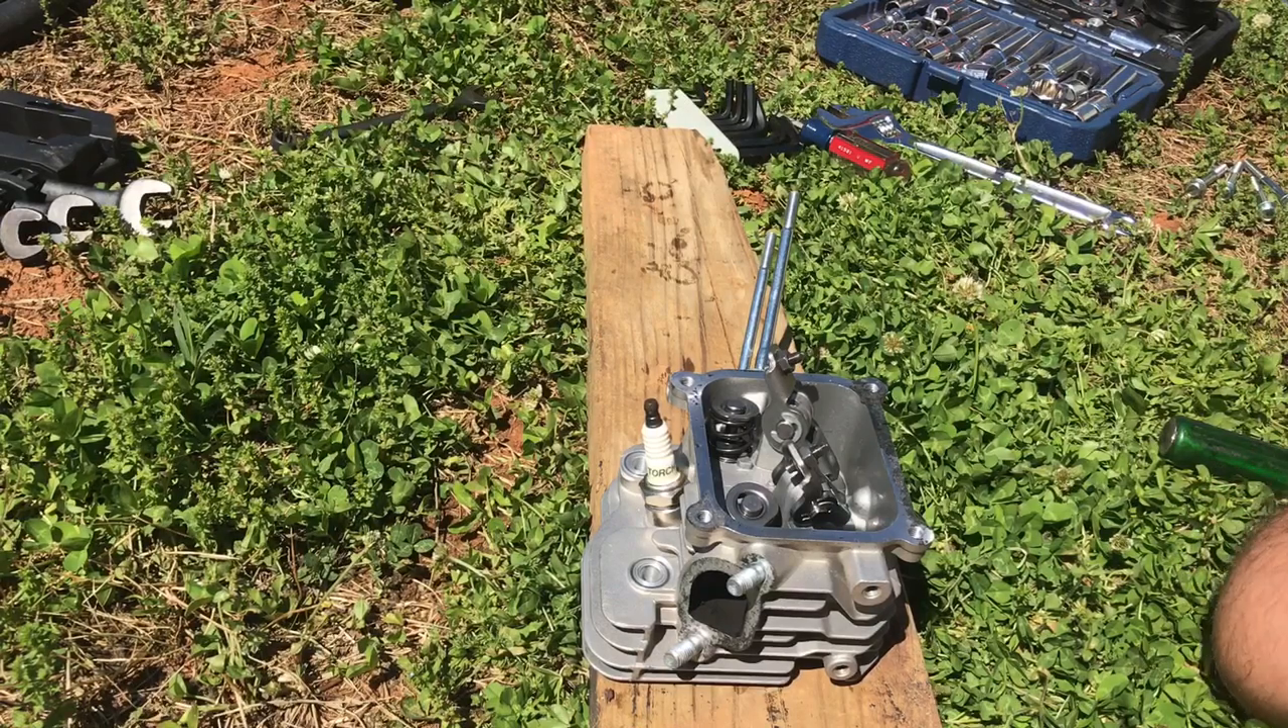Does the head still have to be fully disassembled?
Yes.